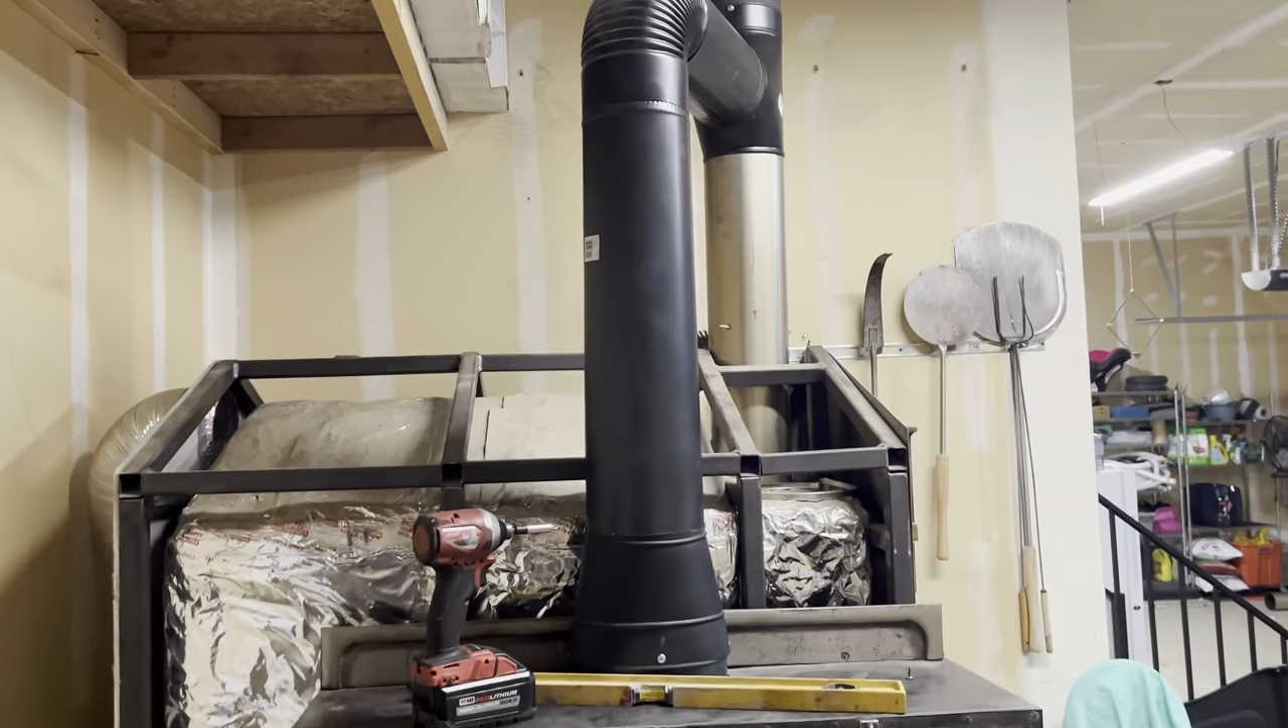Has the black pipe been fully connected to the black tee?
Yes.